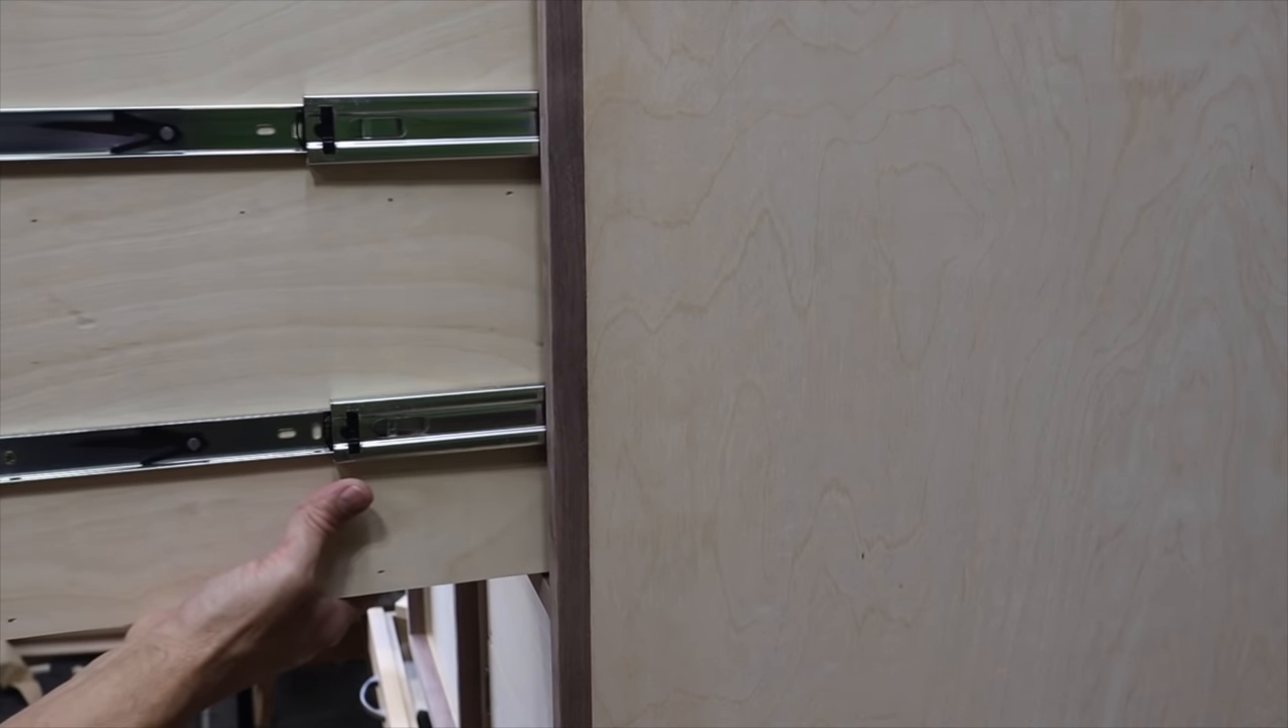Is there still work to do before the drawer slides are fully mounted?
No.